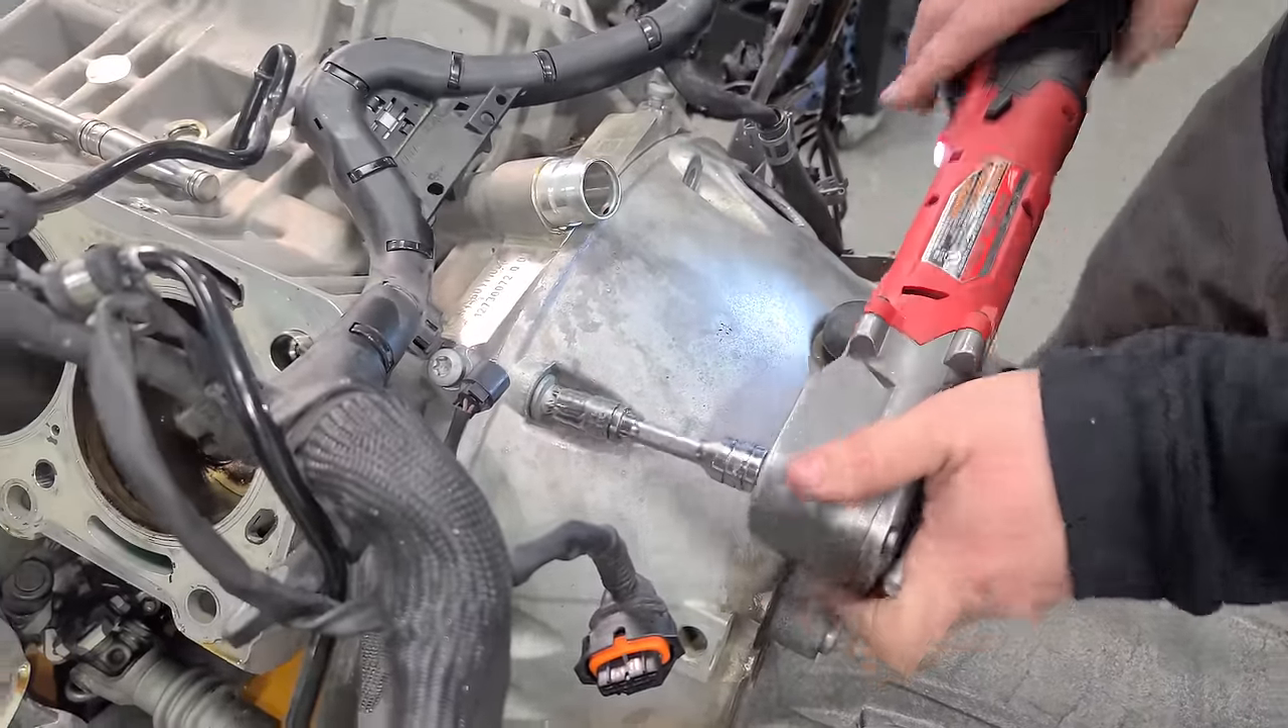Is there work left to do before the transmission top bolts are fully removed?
Yes.